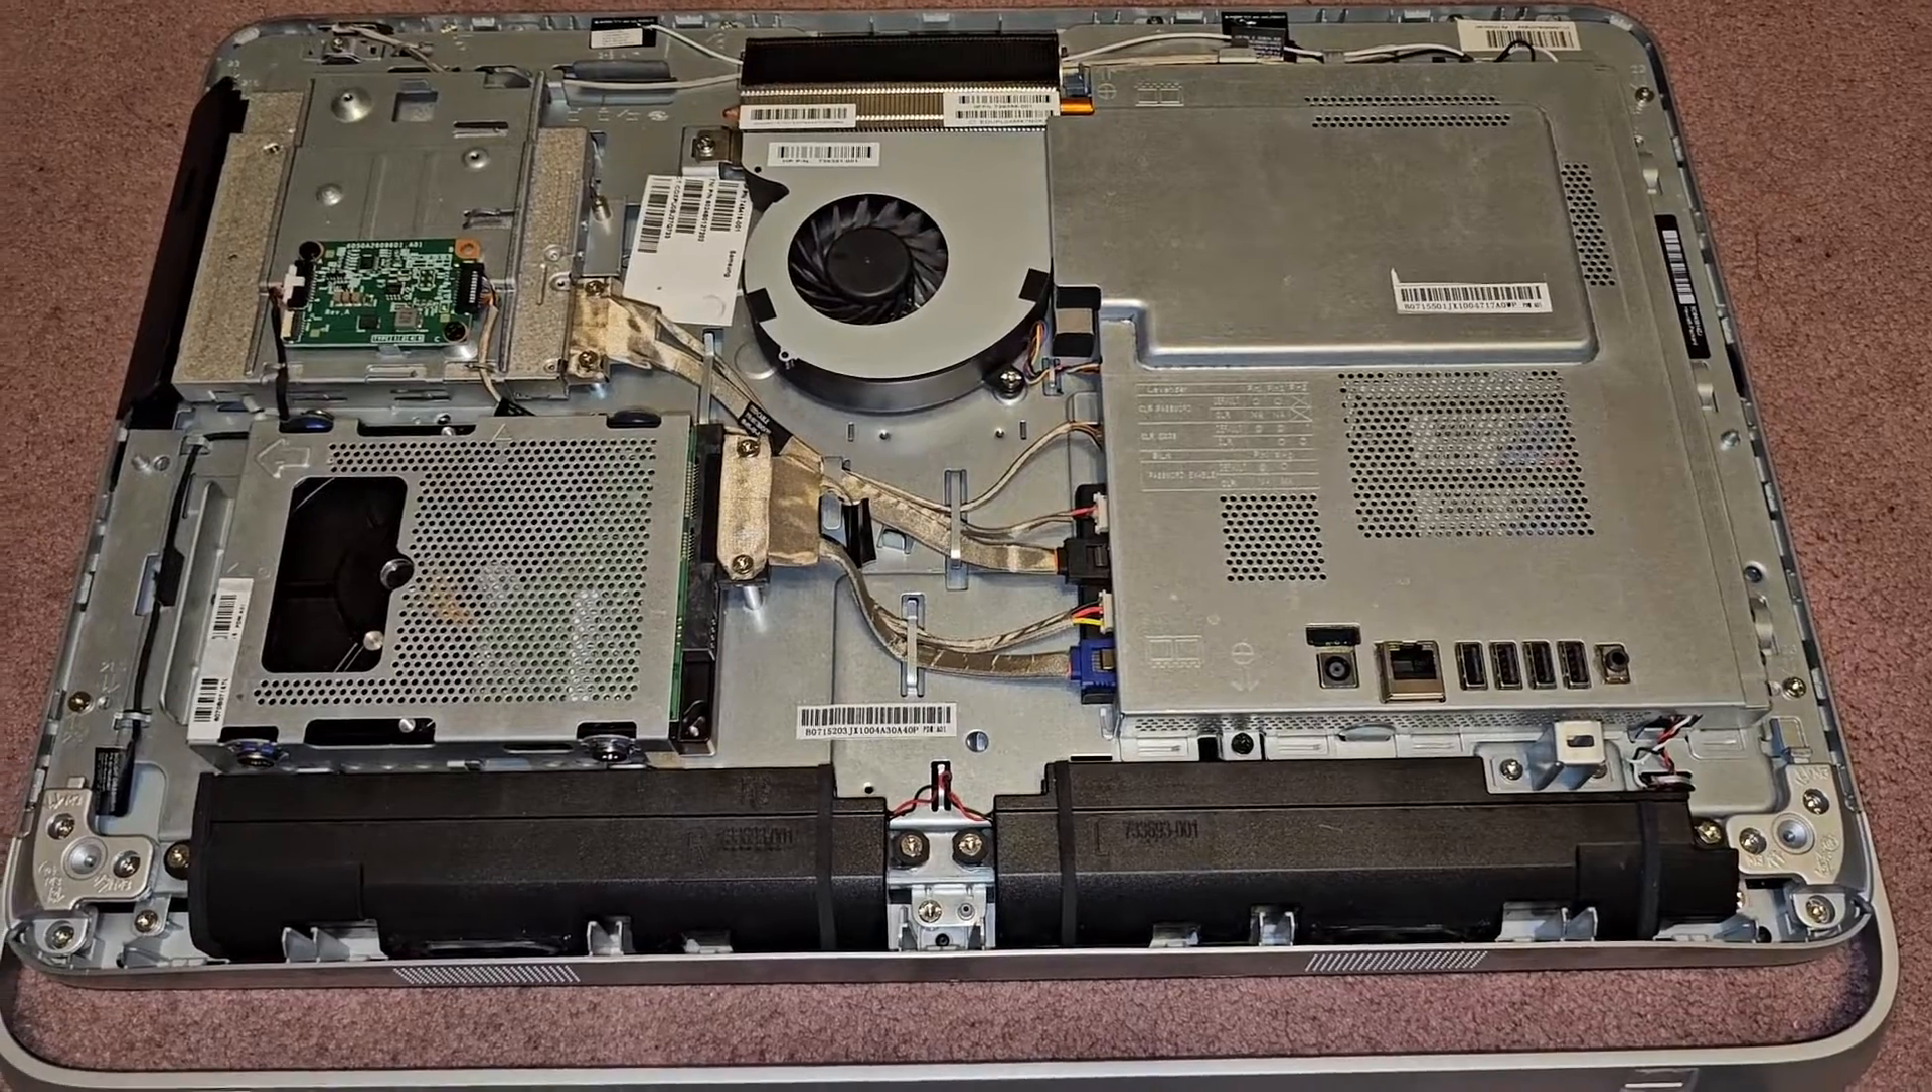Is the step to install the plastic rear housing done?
No.